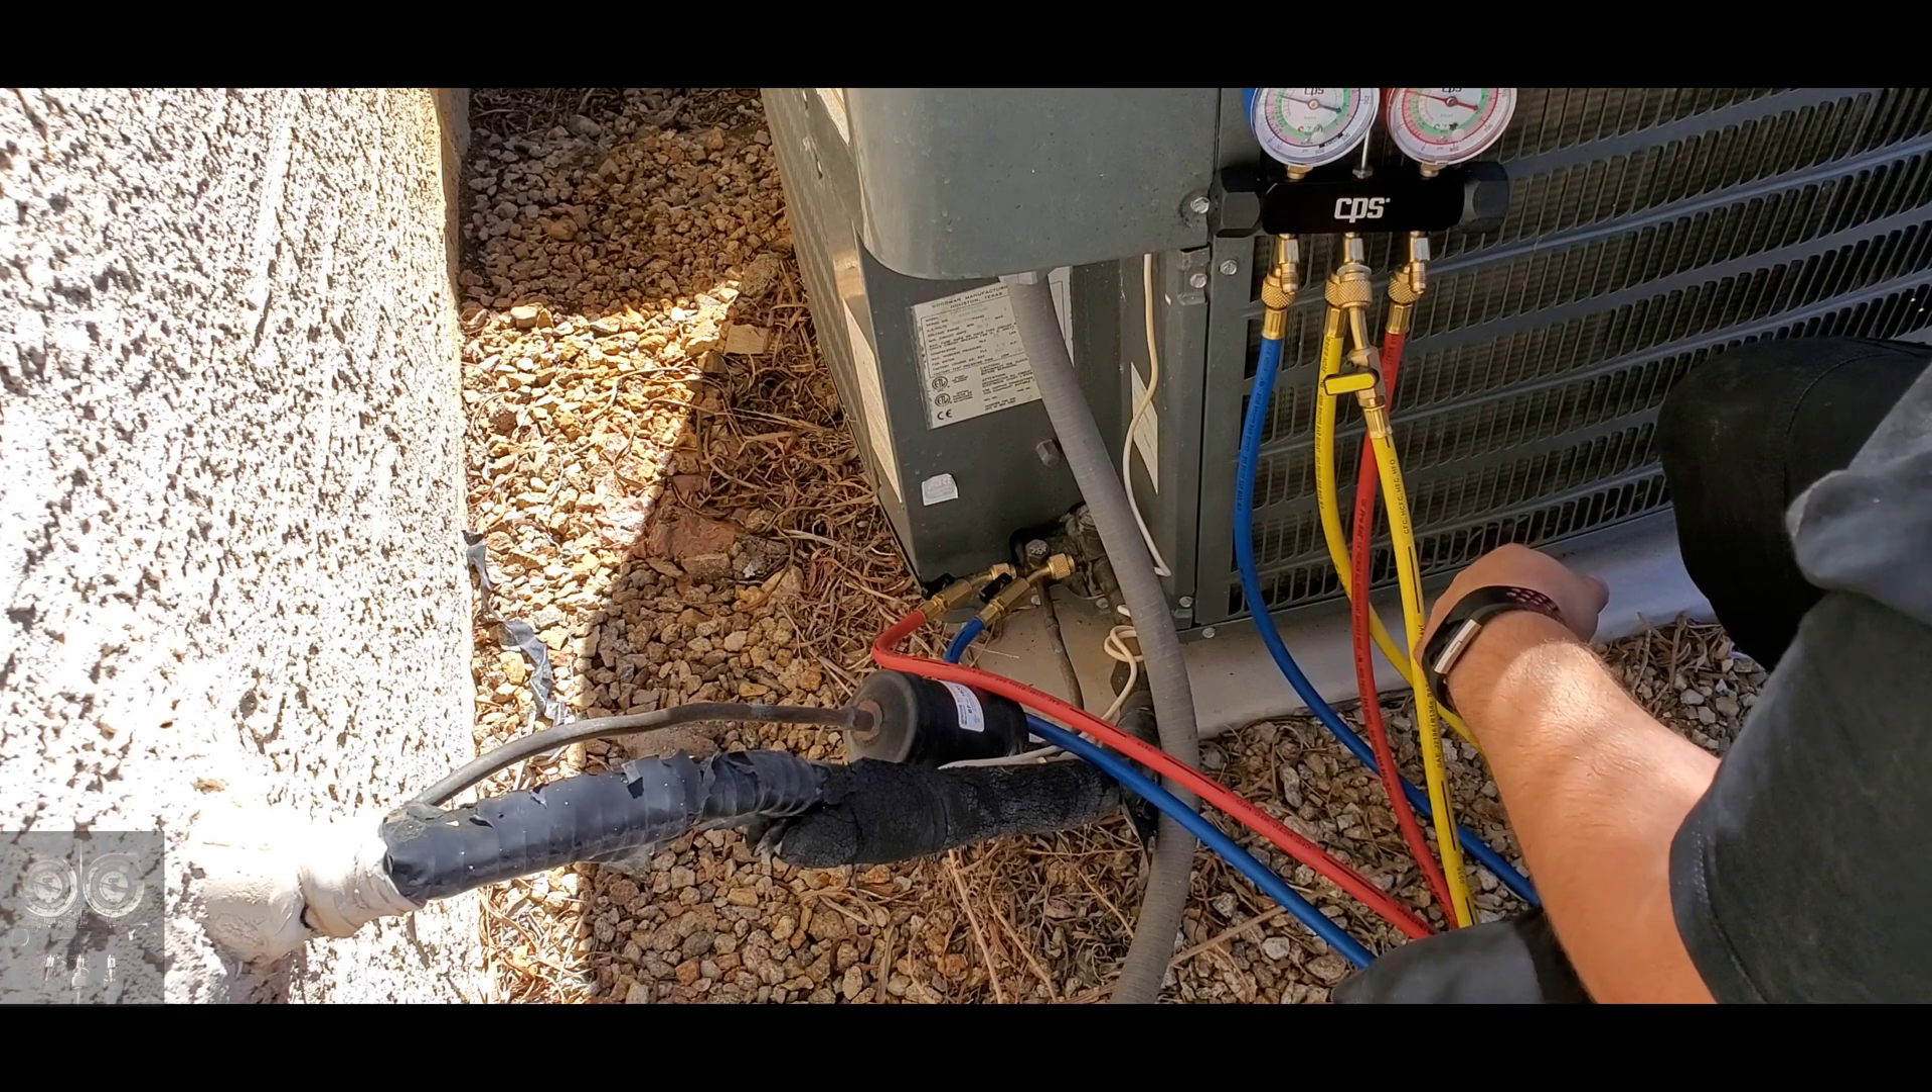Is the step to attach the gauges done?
Yes.